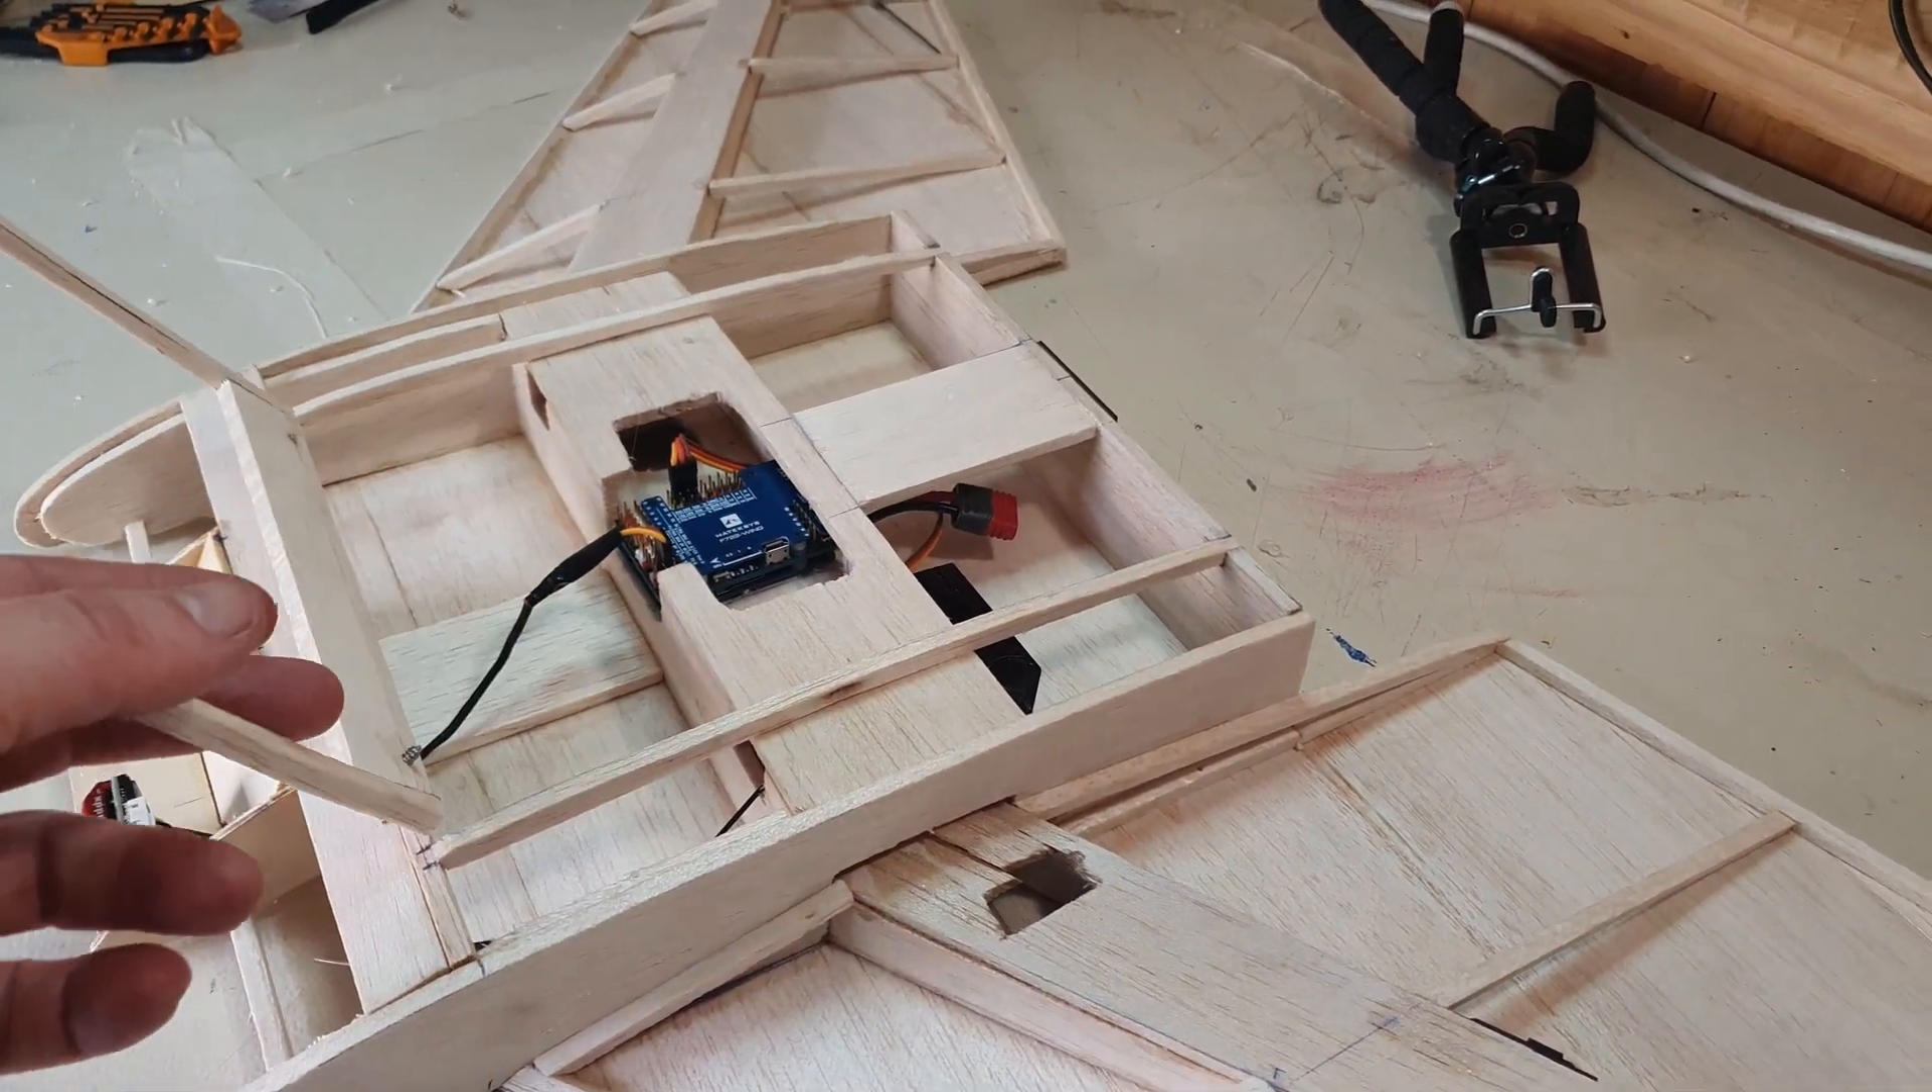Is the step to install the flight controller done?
Yes.